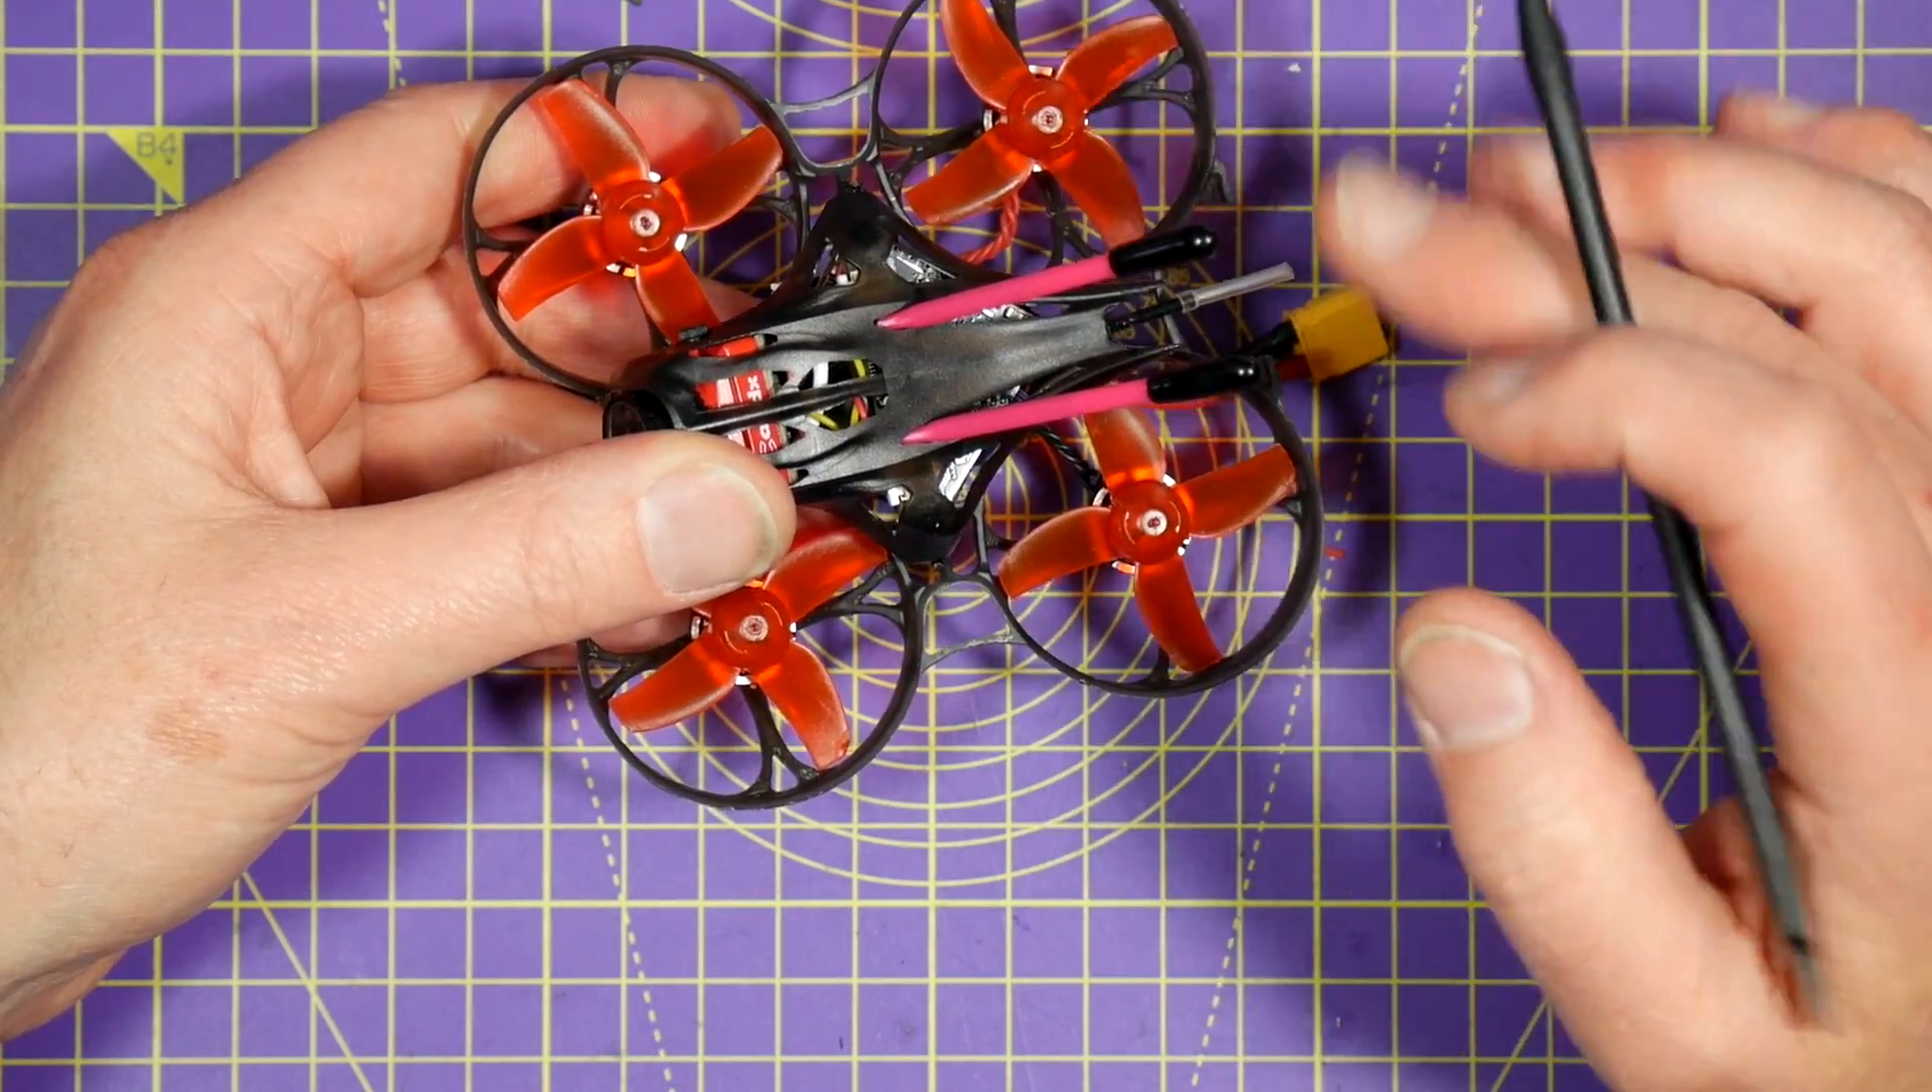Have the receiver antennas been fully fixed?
Yes.